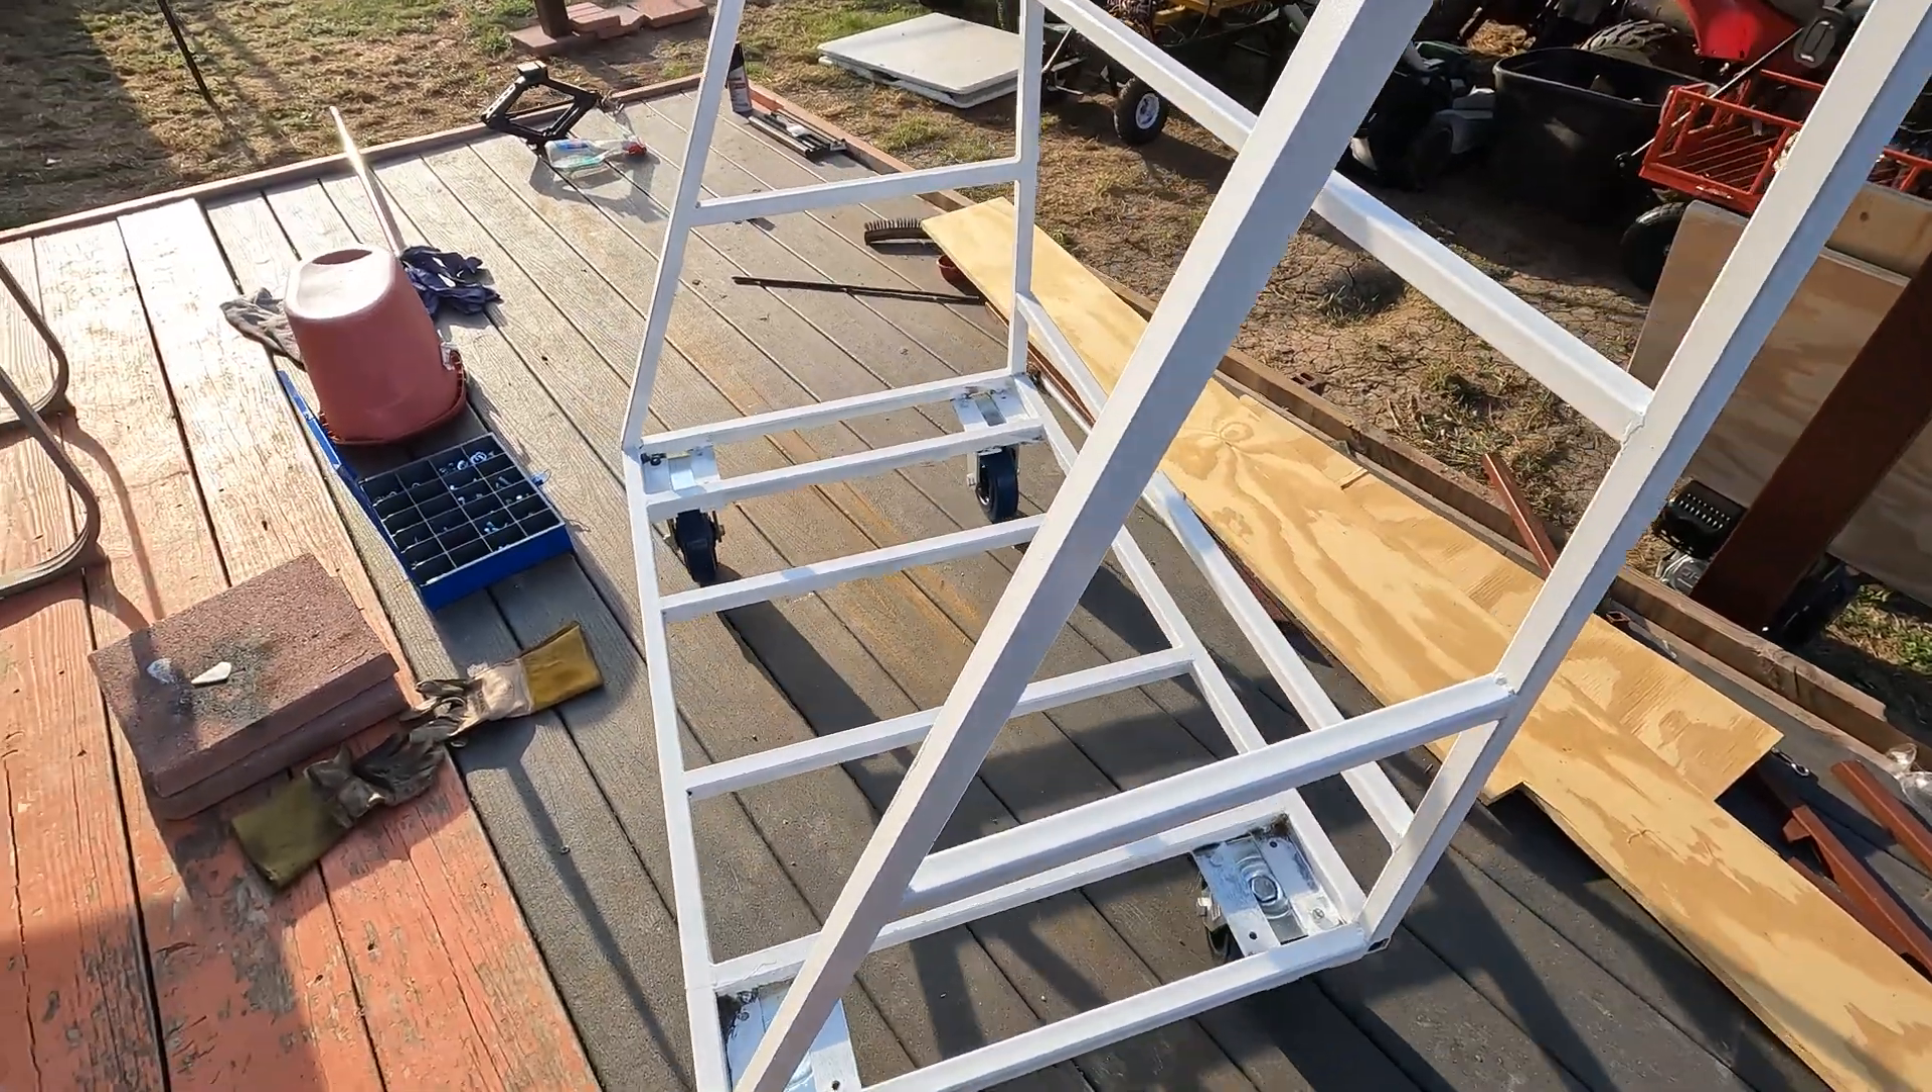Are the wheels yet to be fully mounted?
No.